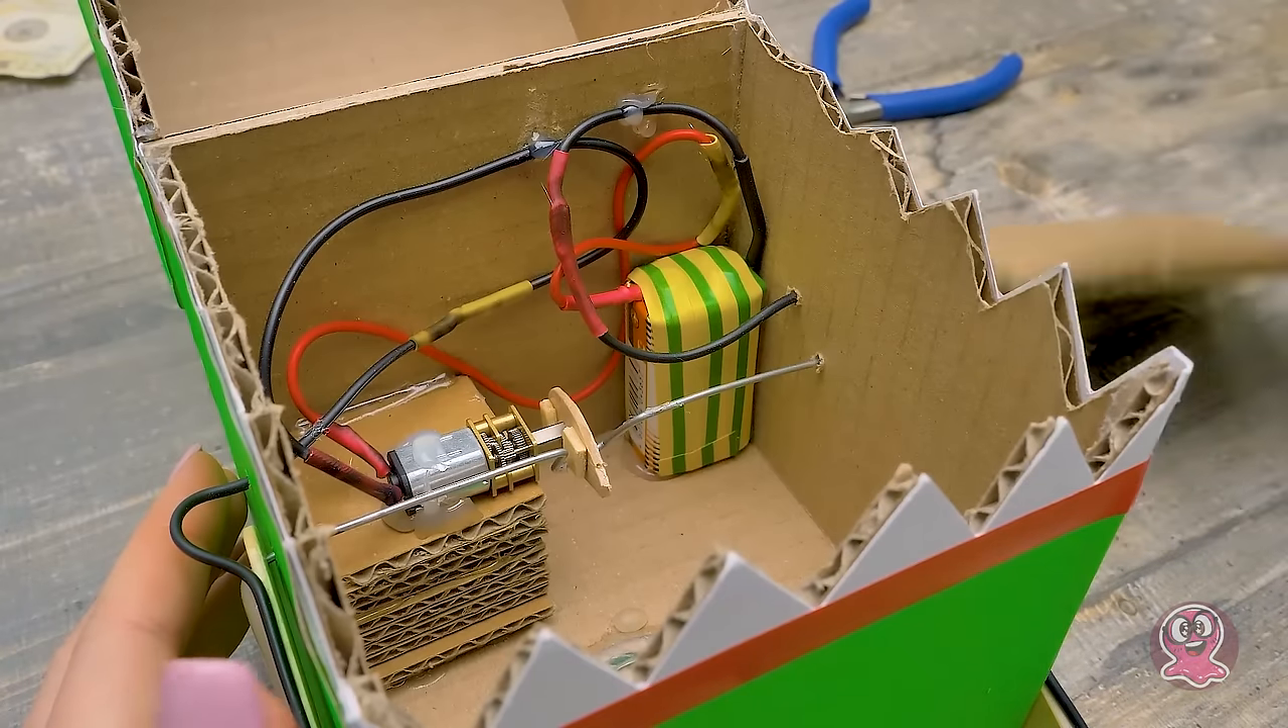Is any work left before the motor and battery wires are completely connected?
No.